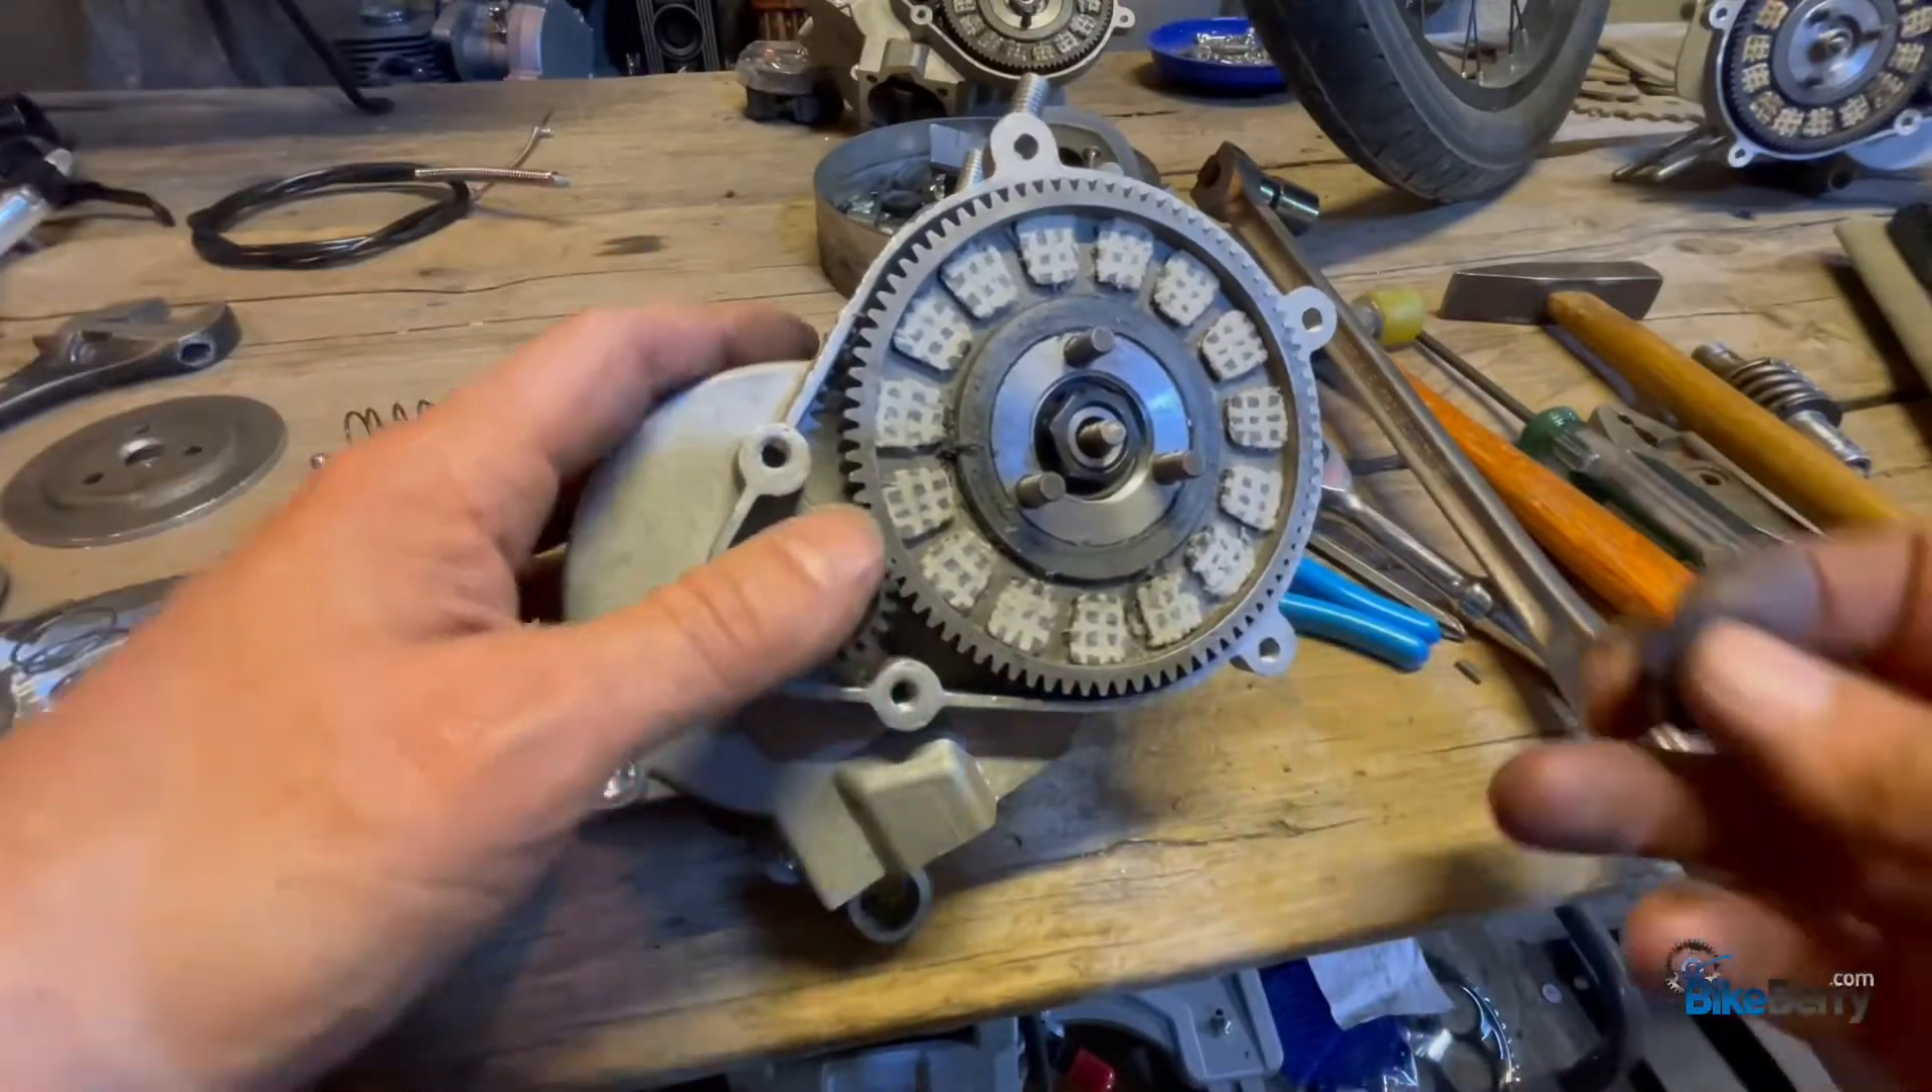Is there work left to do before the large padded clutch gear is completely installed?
No.